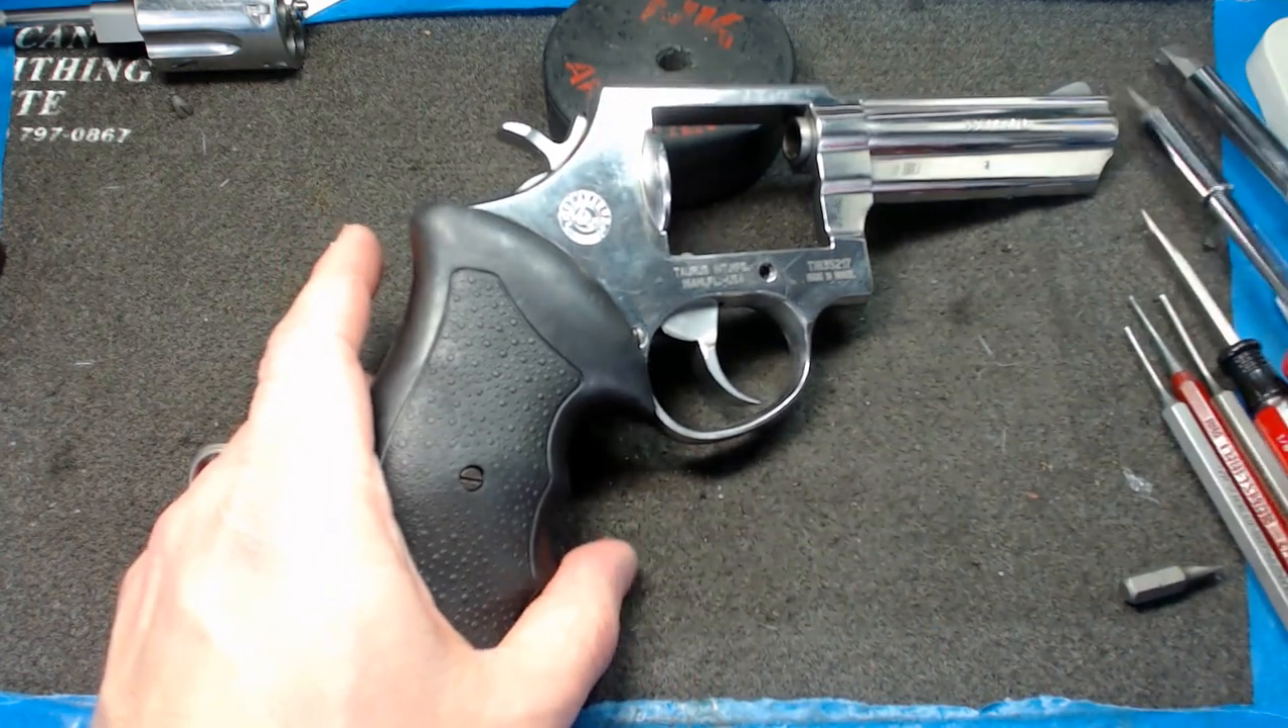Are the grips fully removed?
No.